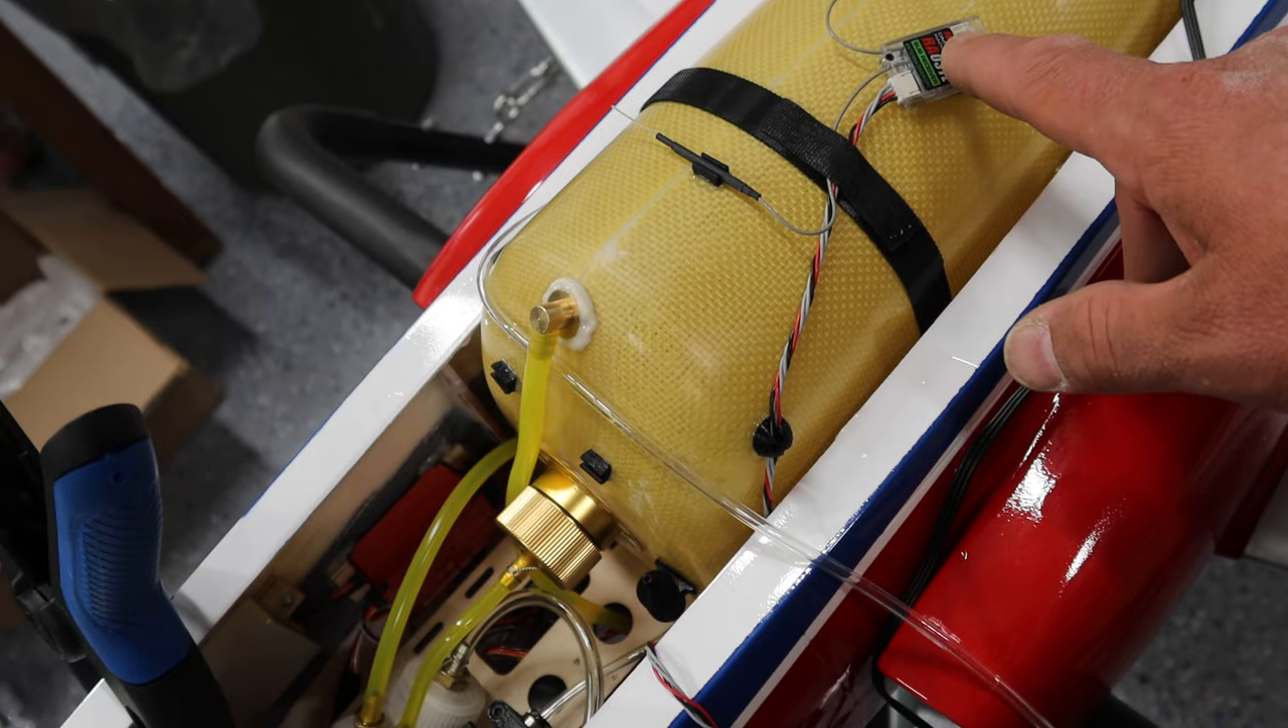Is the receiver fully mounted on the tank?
Yes.